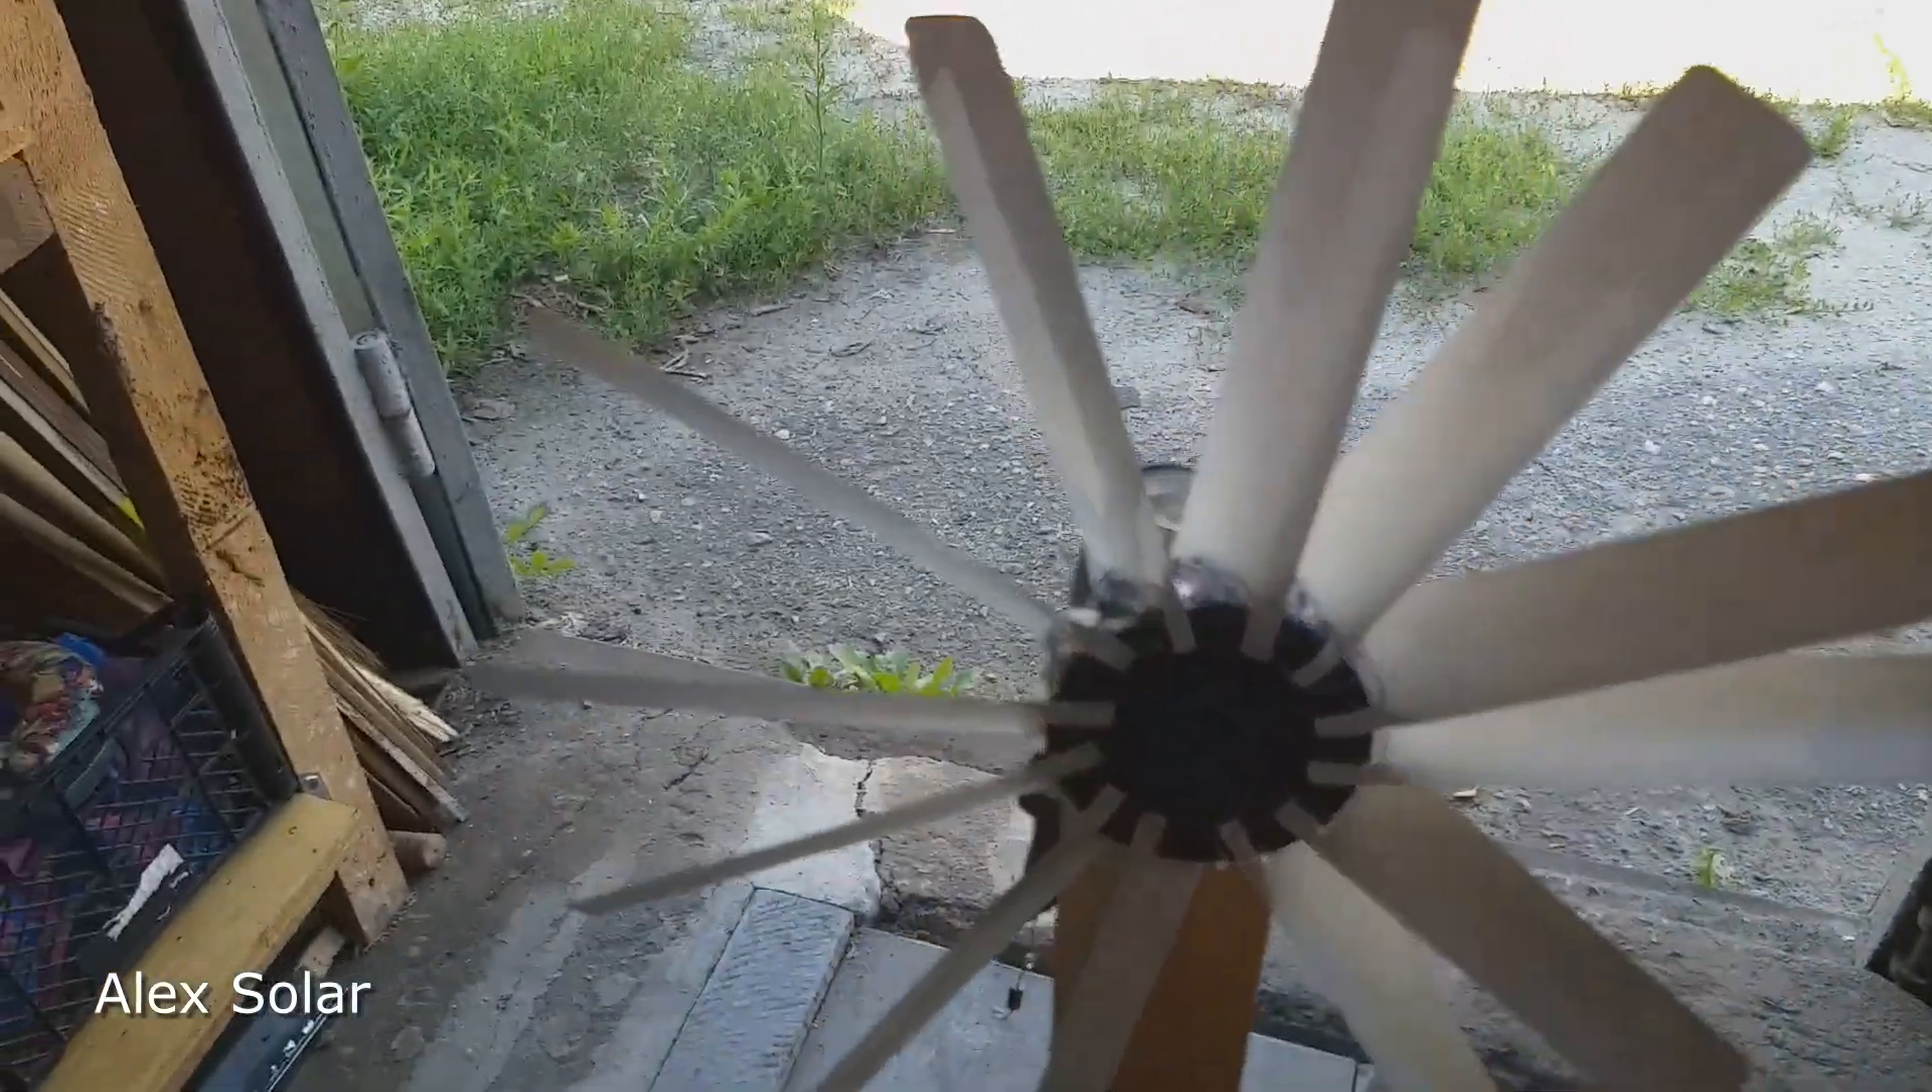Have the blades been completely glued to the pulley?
Yes.